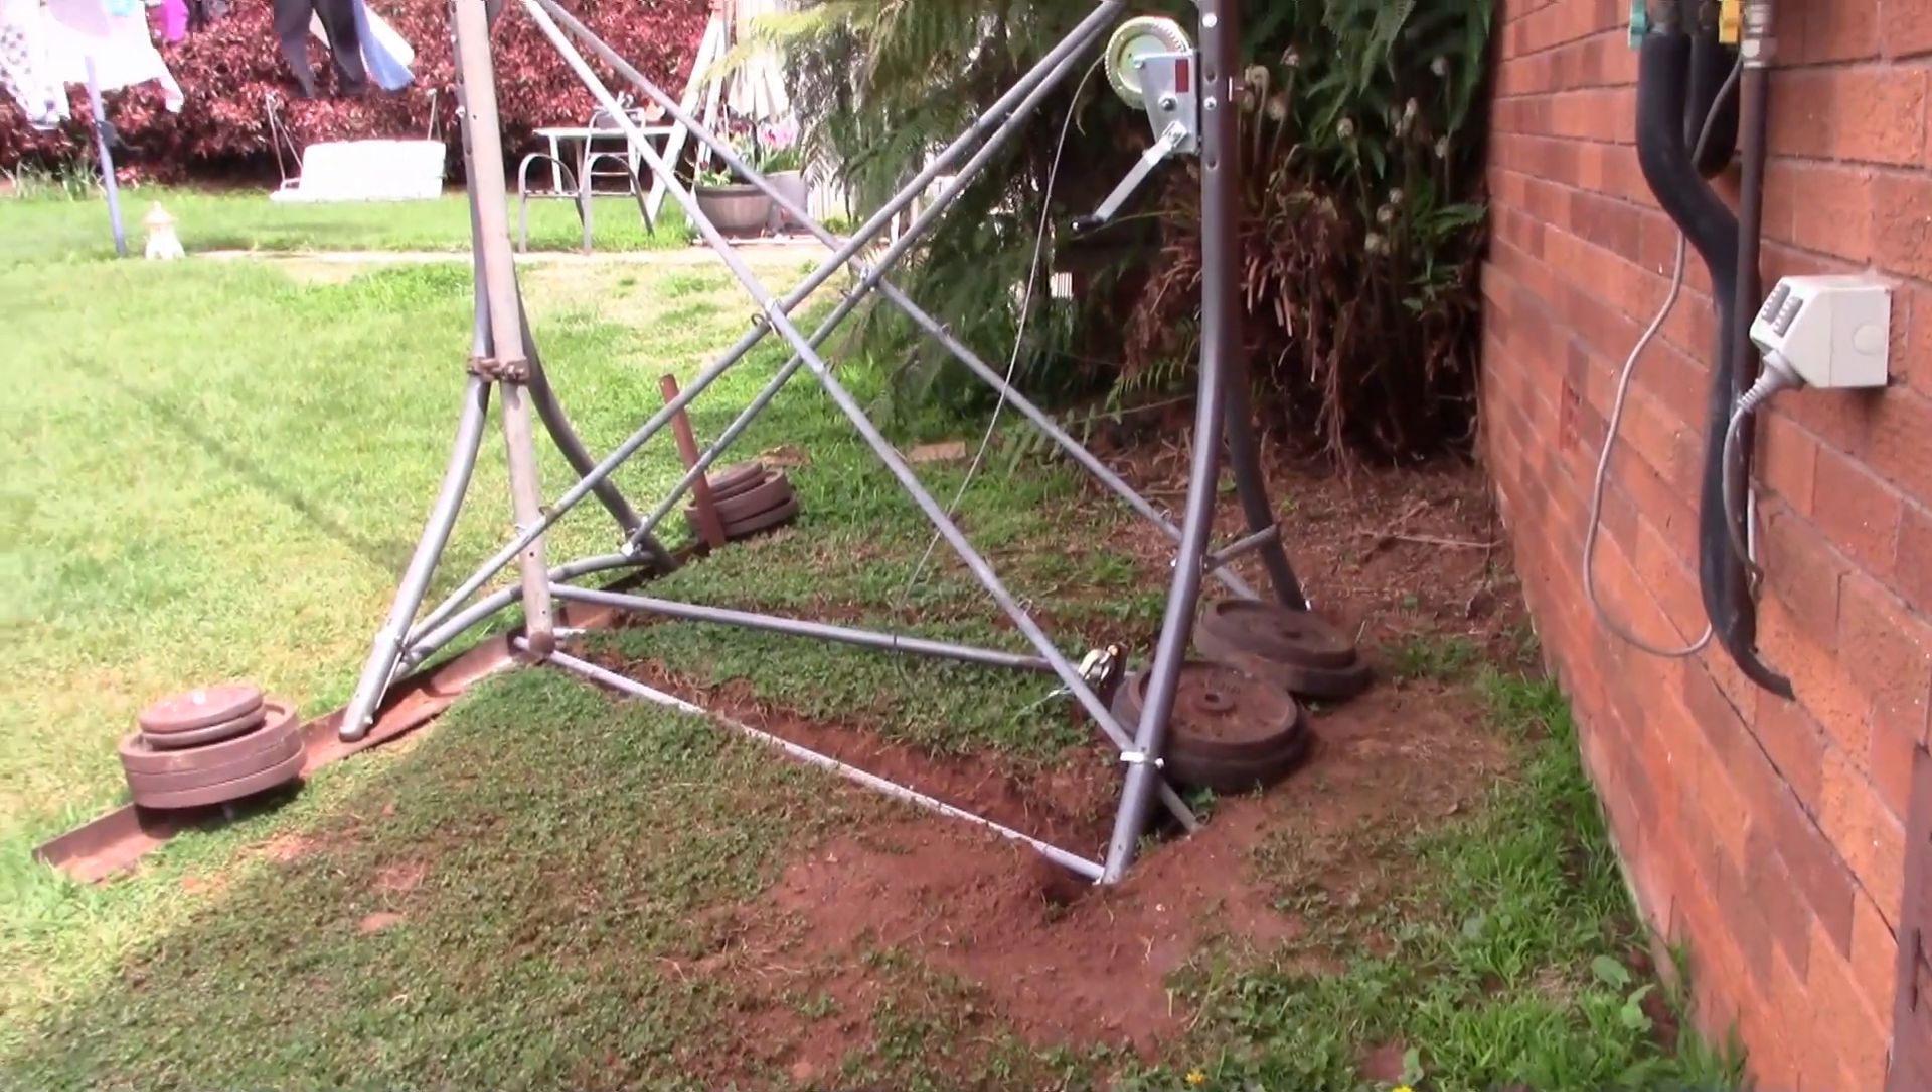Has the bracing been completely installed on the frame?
Yes.